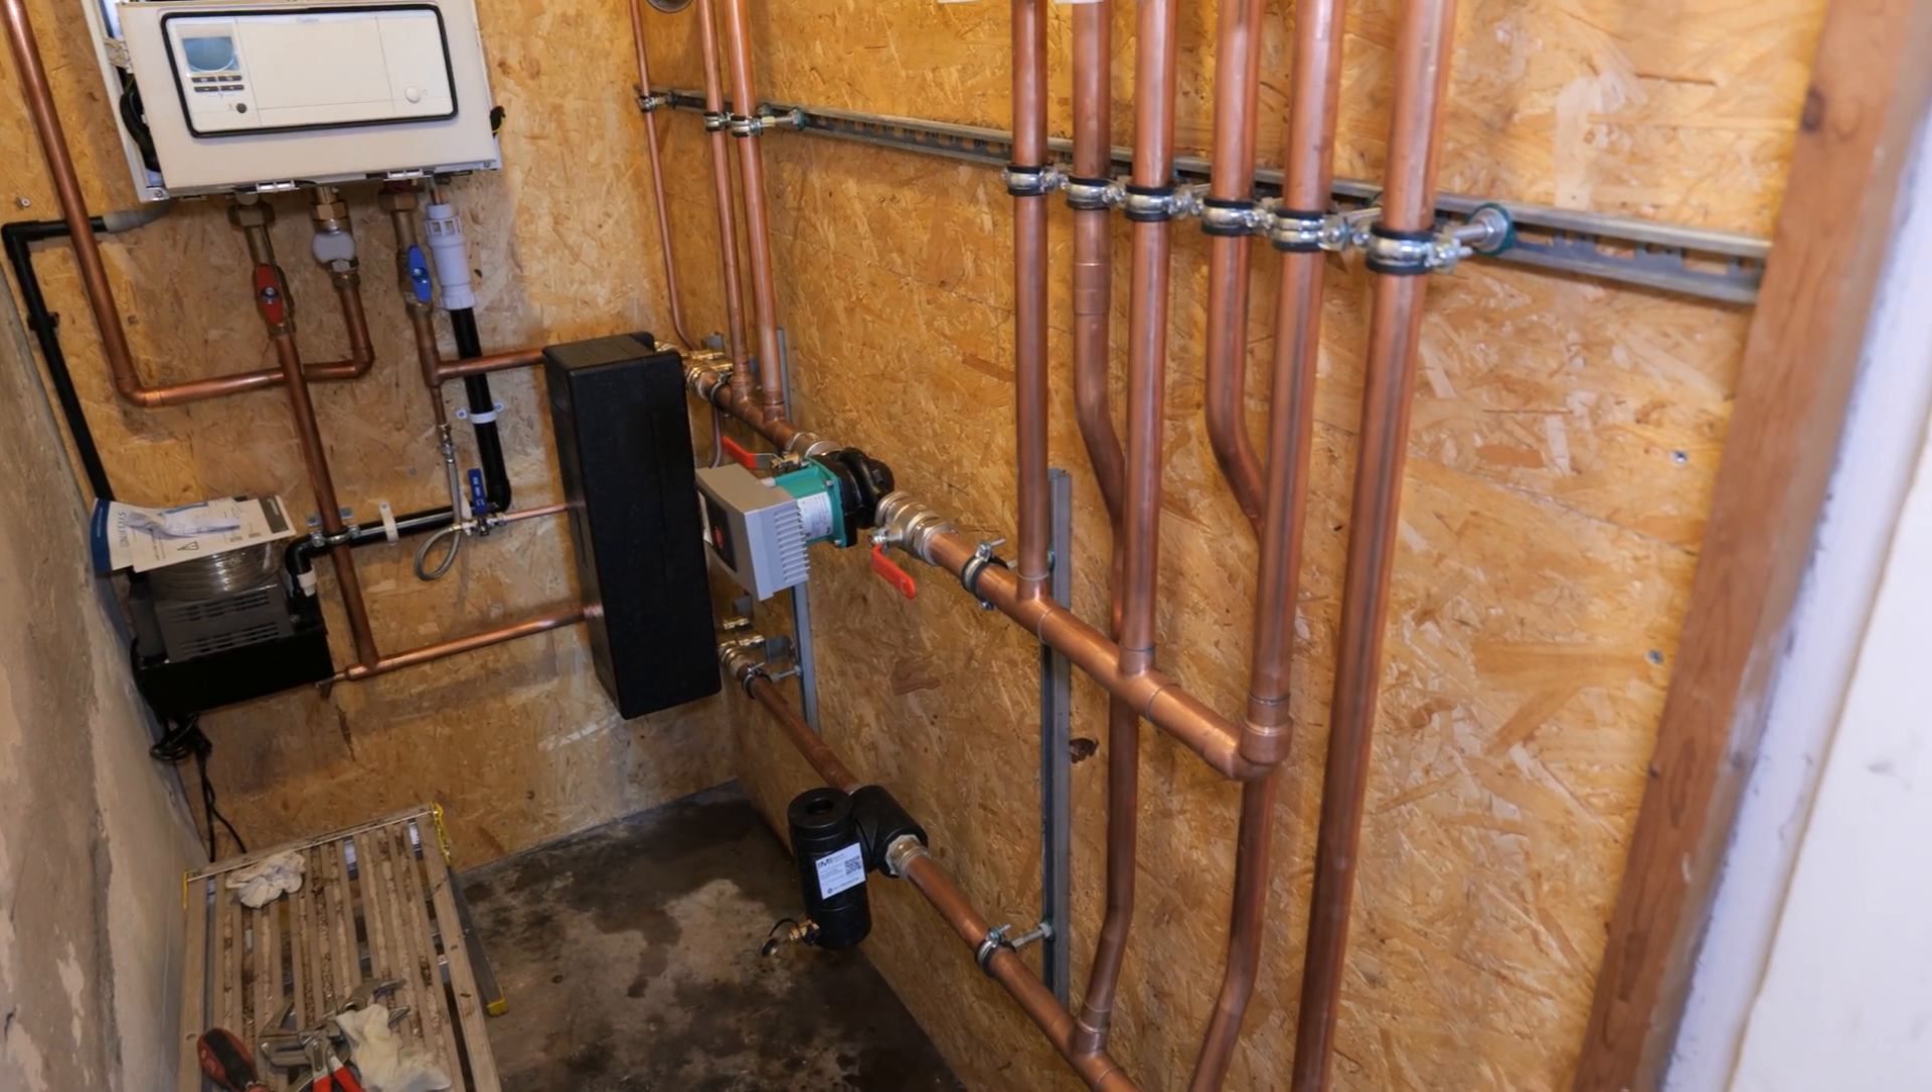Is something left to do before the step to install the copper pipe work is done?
No.